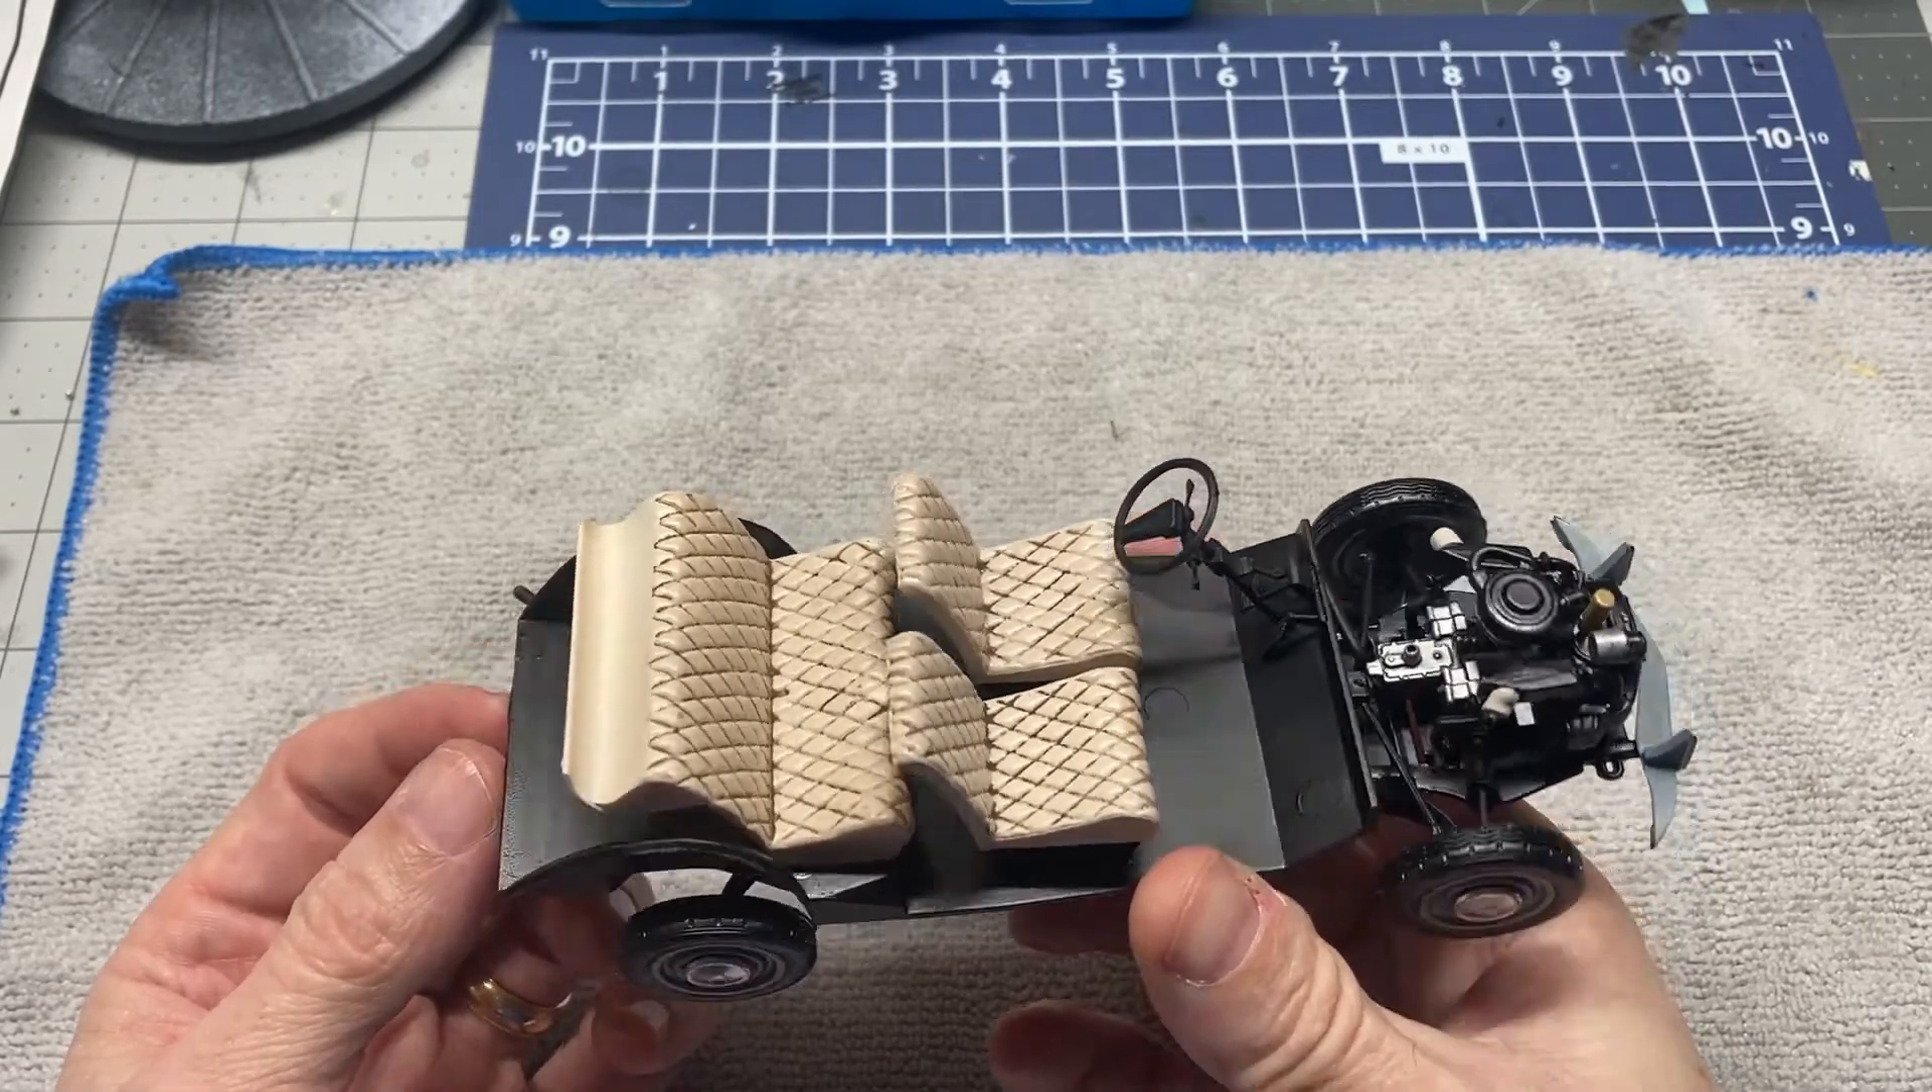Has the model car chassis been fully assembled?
Yes.